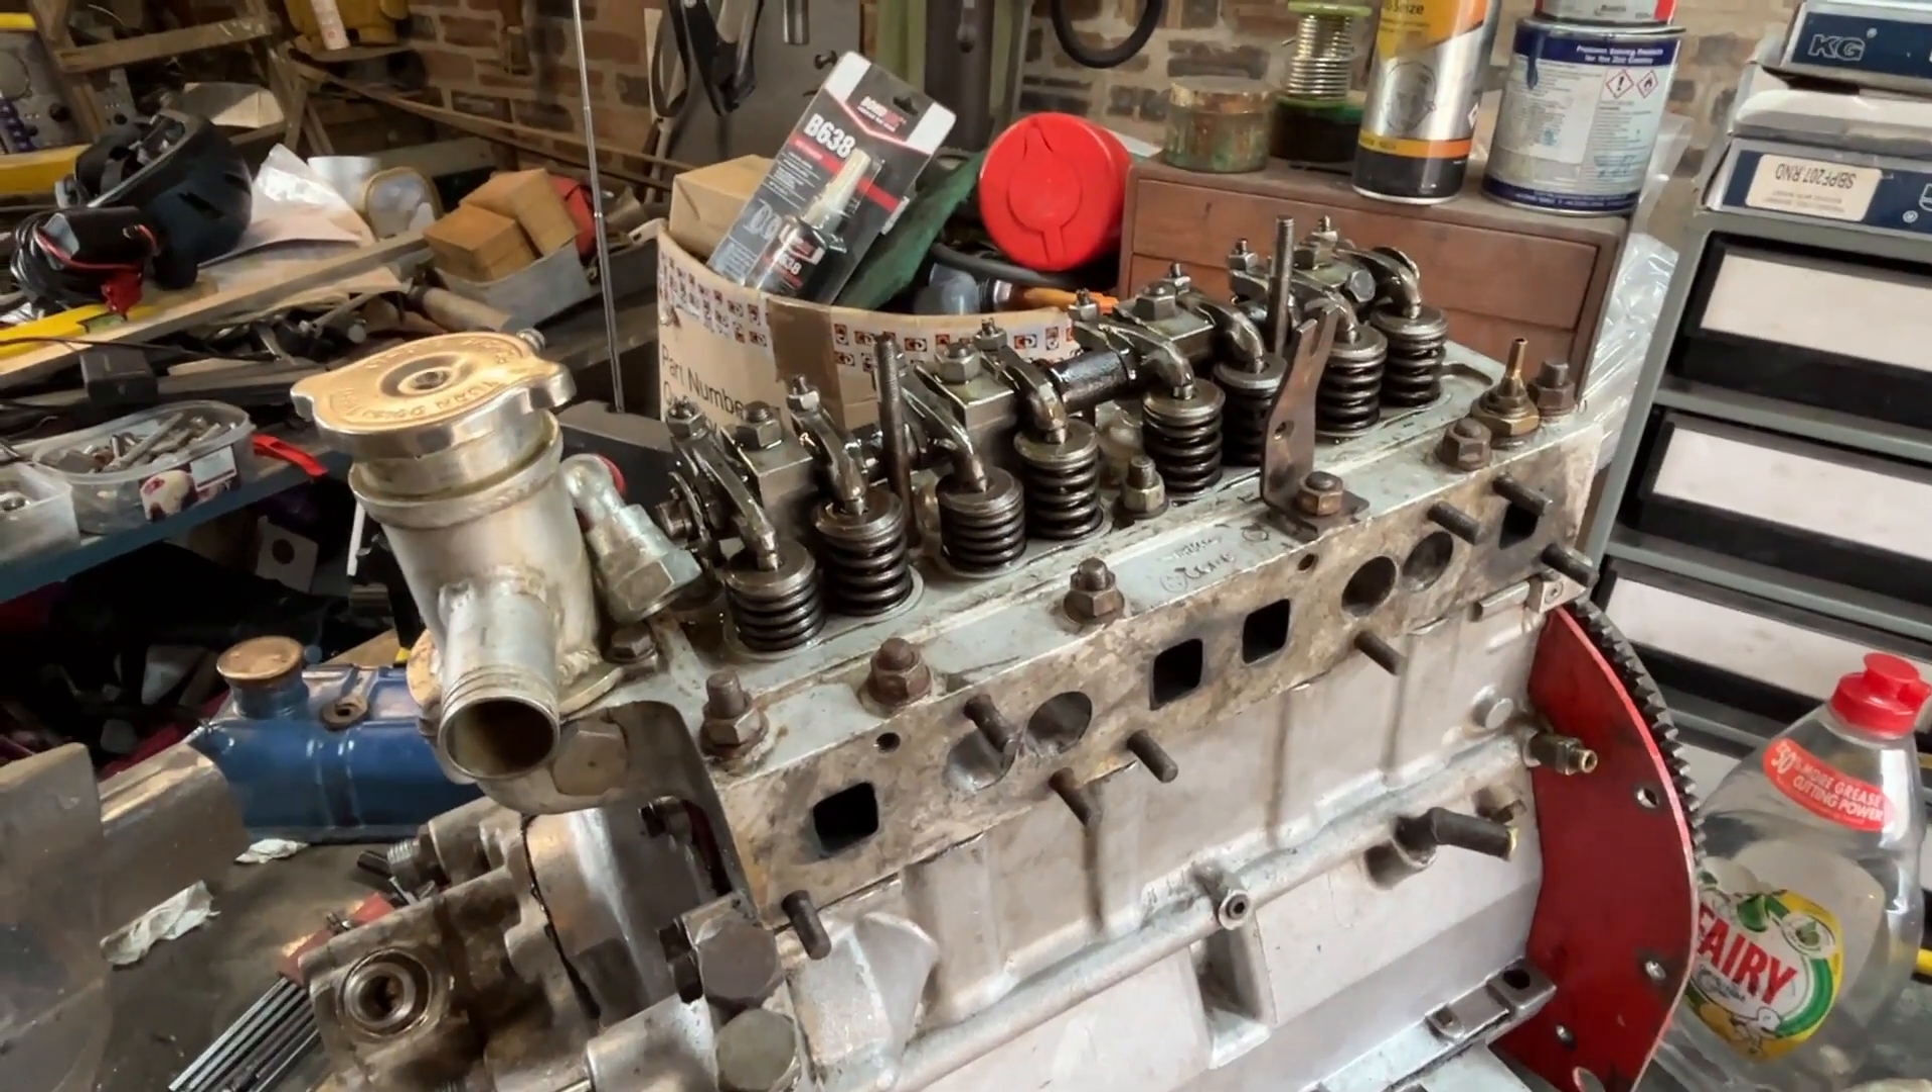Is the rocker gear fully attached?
Yes.